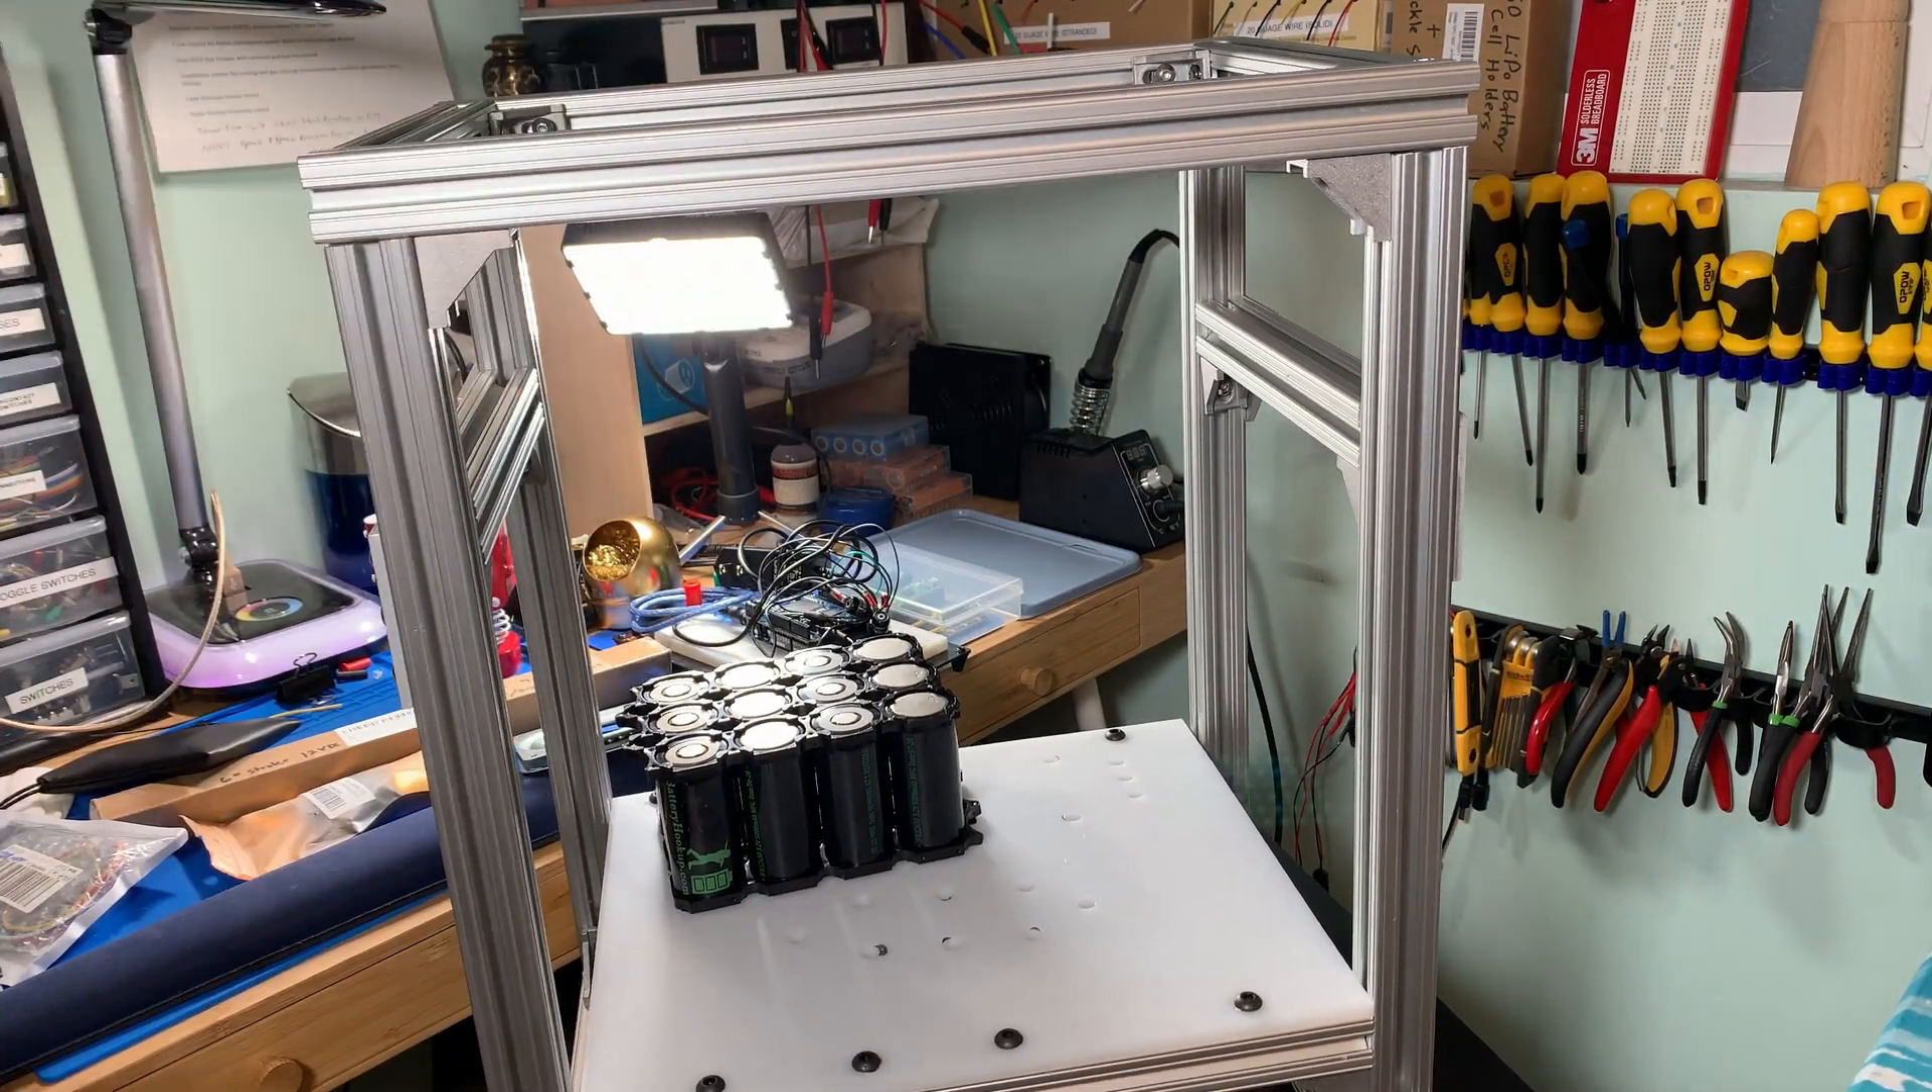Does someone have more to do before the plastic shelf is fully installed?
No.